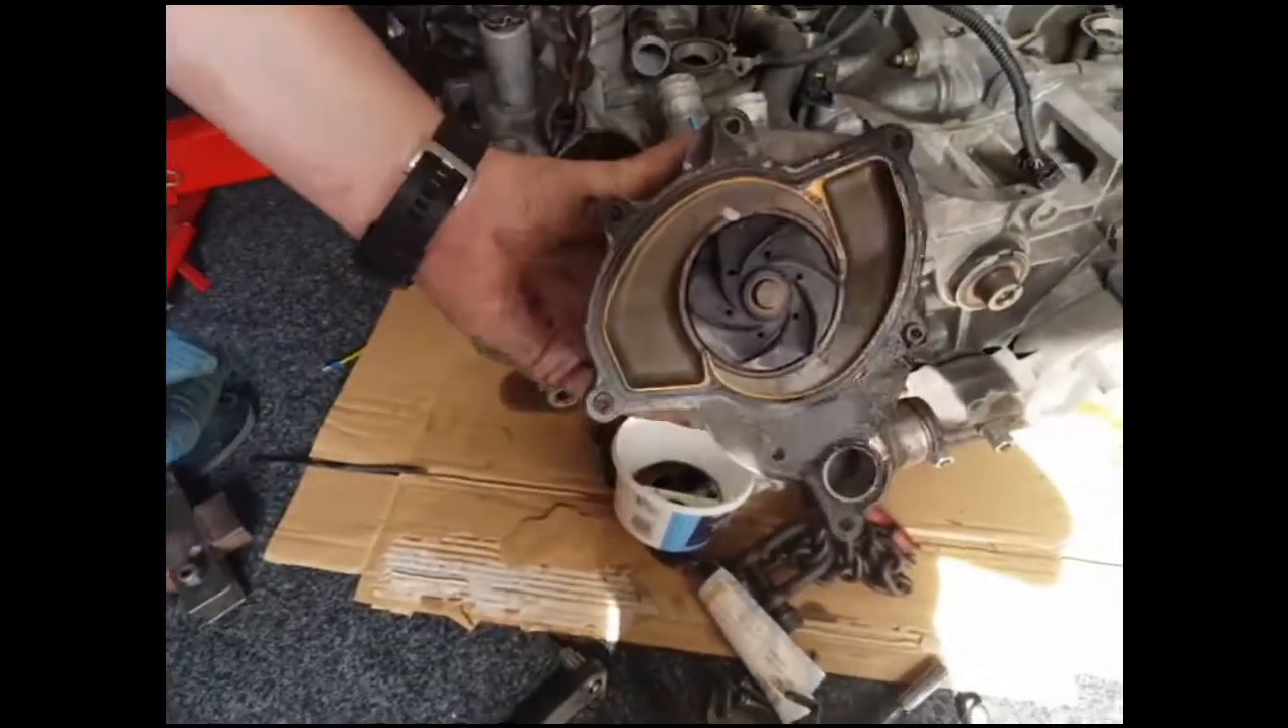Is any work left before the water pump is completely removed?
No.